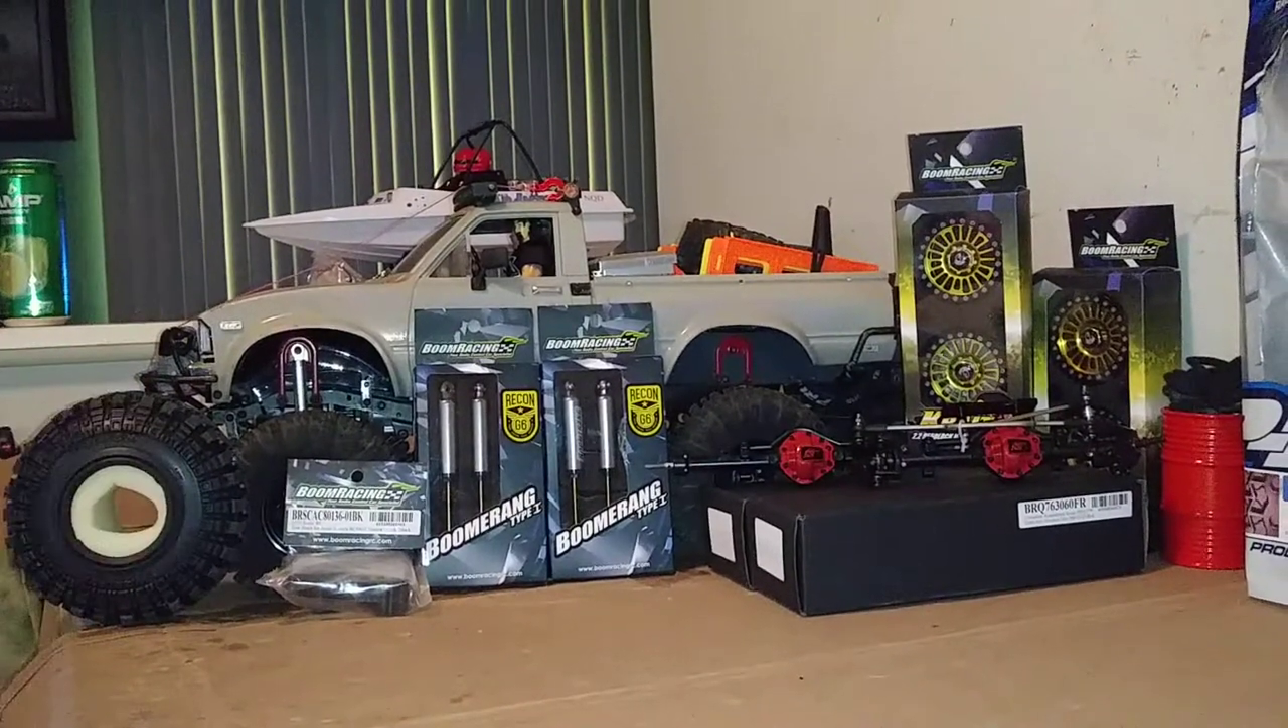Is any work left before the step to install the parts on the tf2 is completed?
Yes.